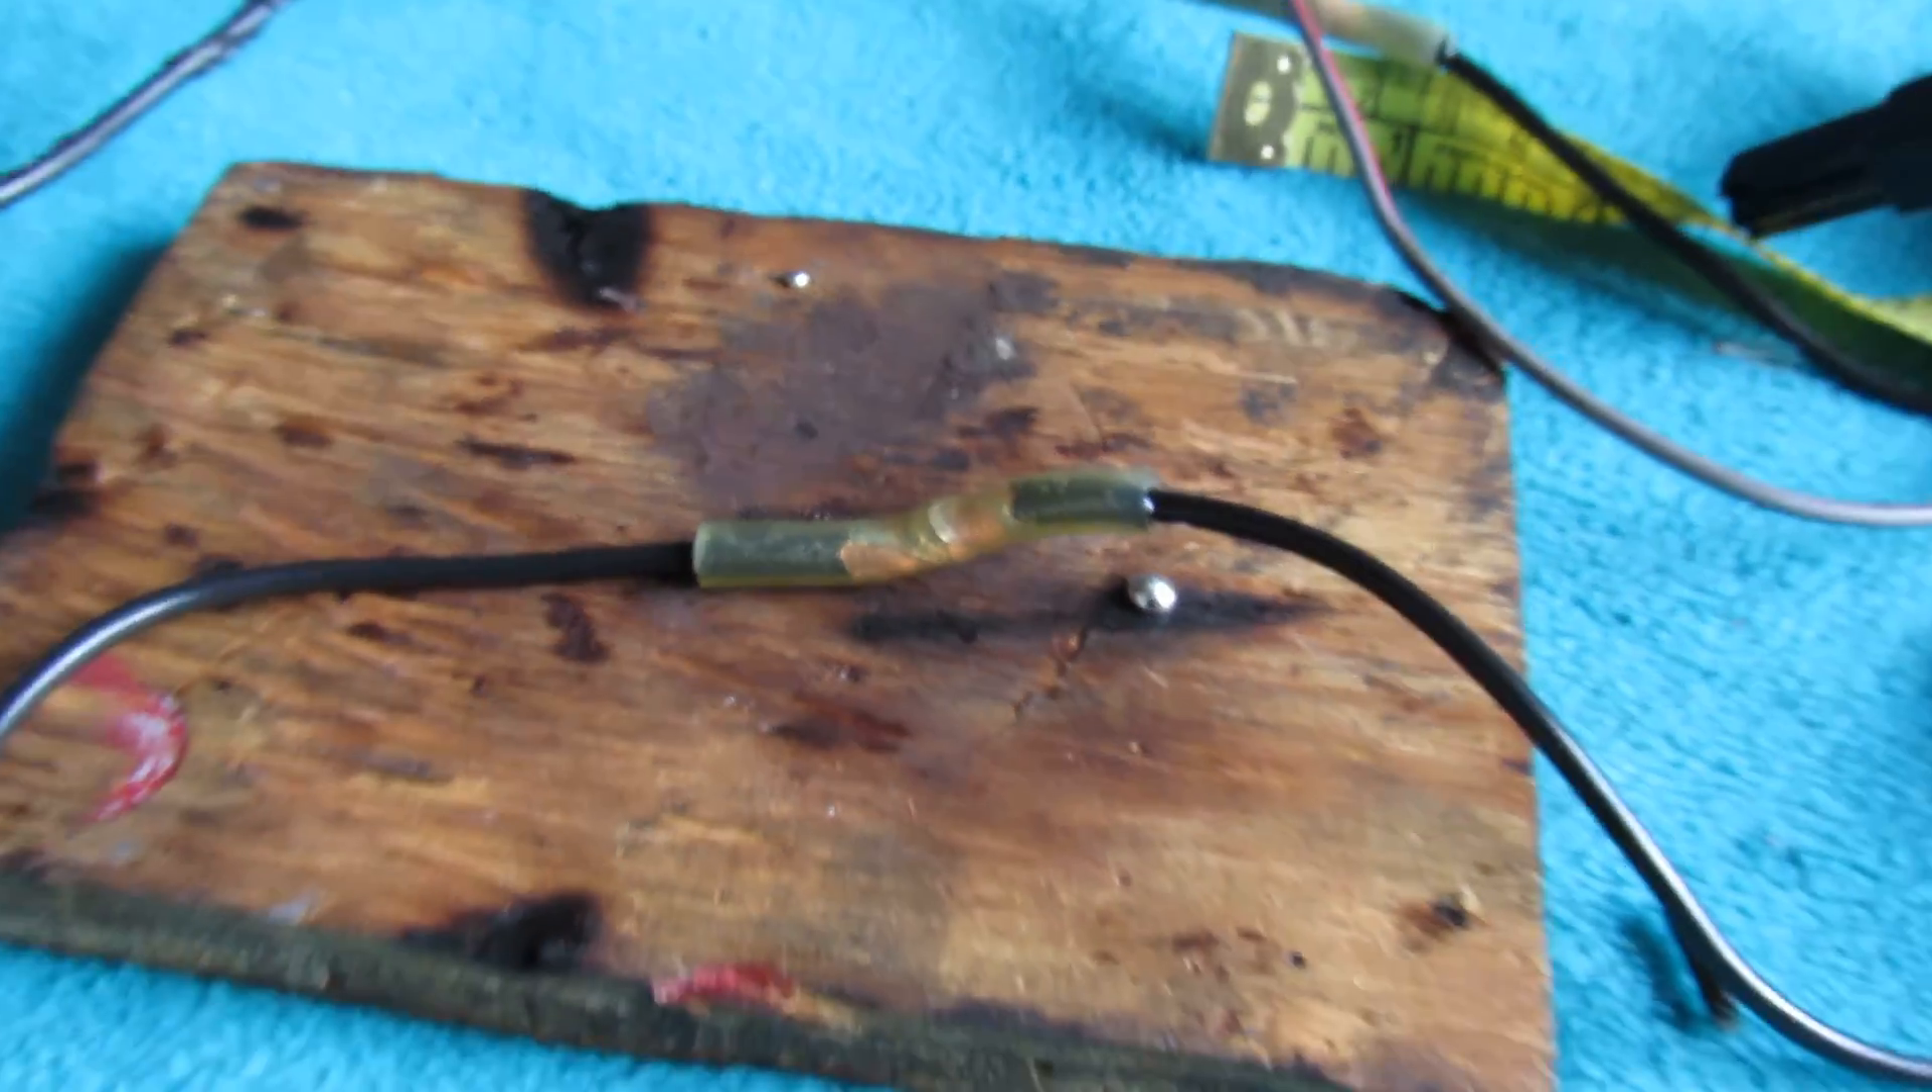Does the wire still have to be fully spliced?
No.